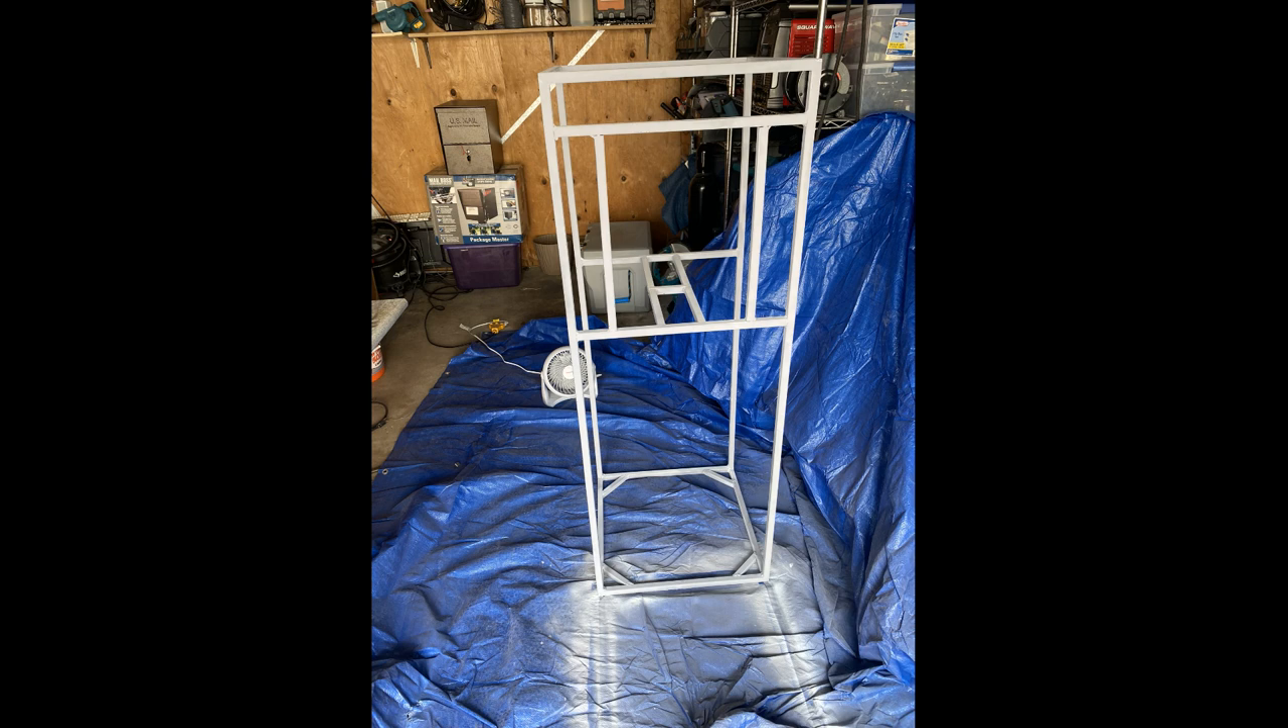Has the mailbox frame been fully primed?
Yes.